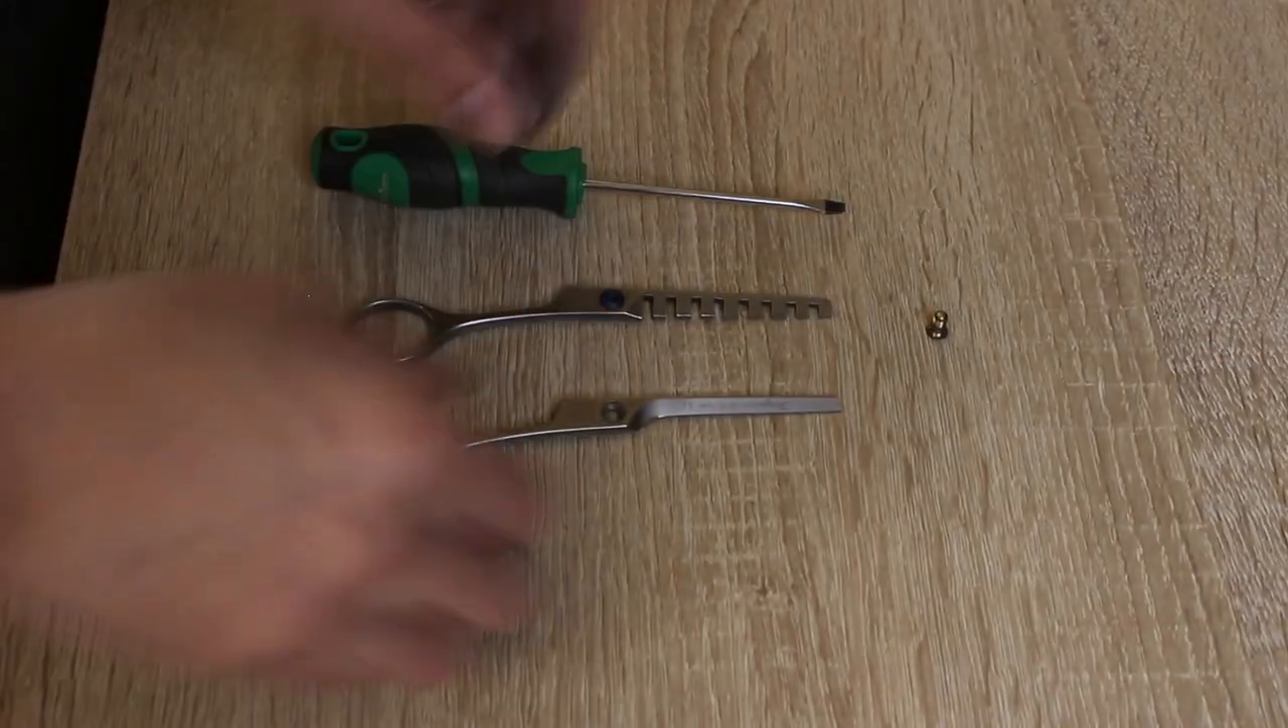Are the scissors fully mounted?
No.